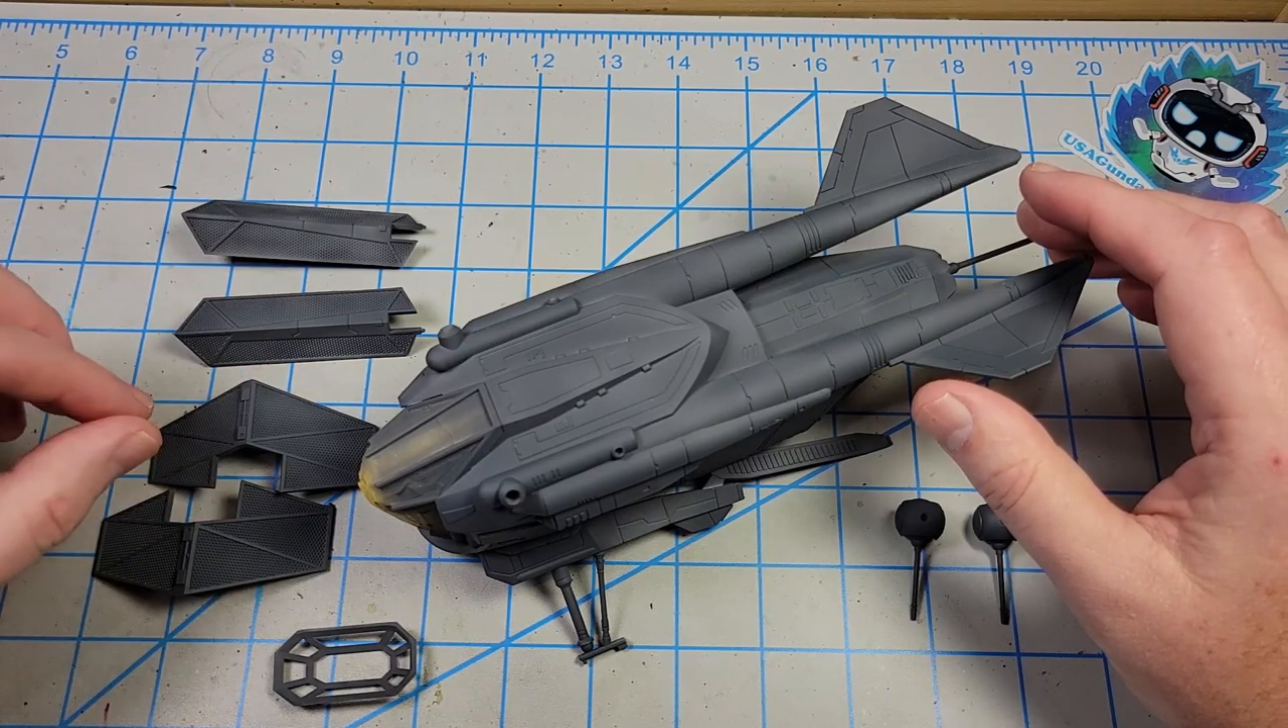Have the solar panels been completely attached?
No.